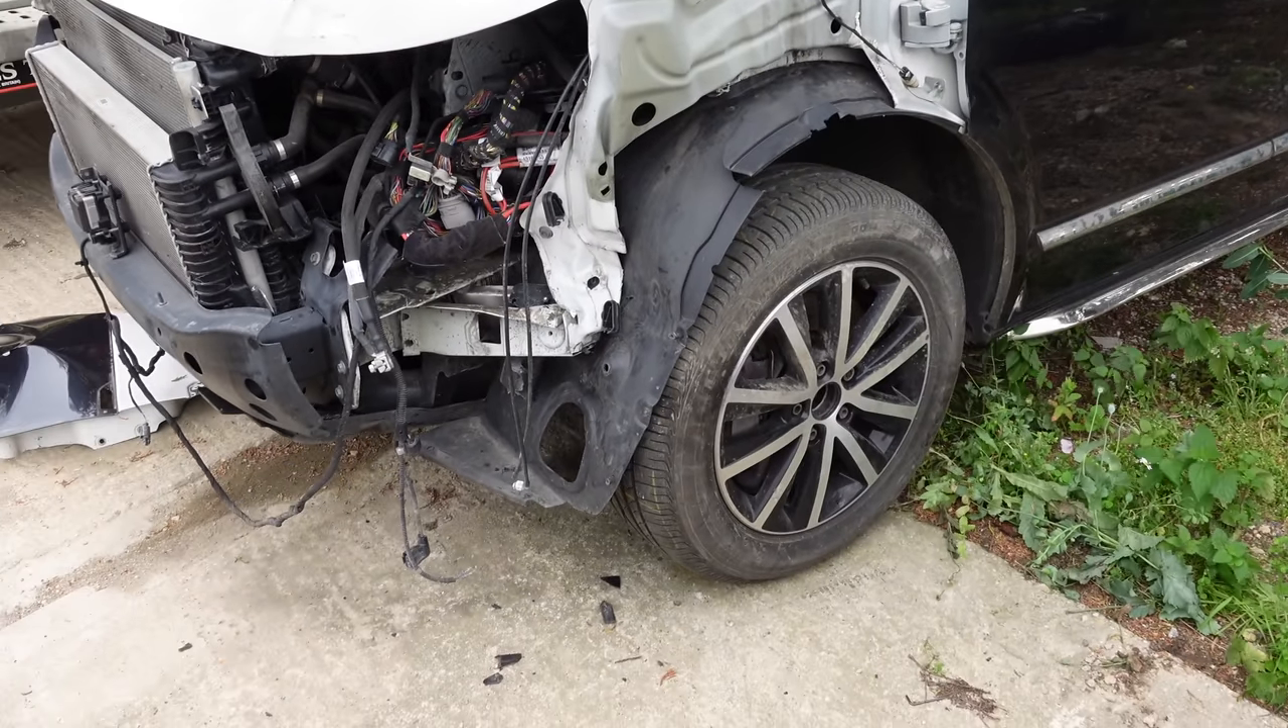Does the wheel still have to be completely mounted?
No.